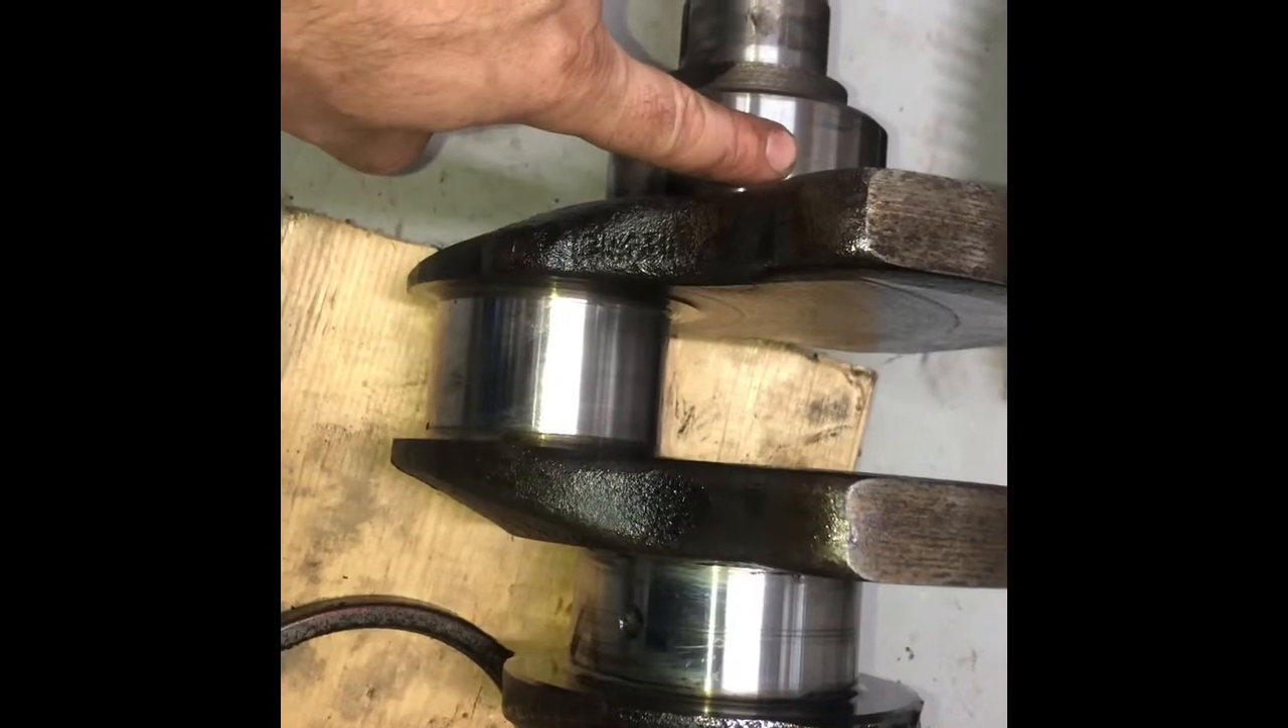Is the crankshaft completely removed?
Yes.